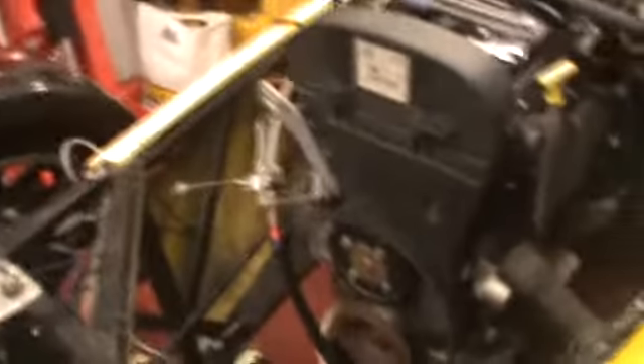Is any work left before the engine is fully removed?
Yes.